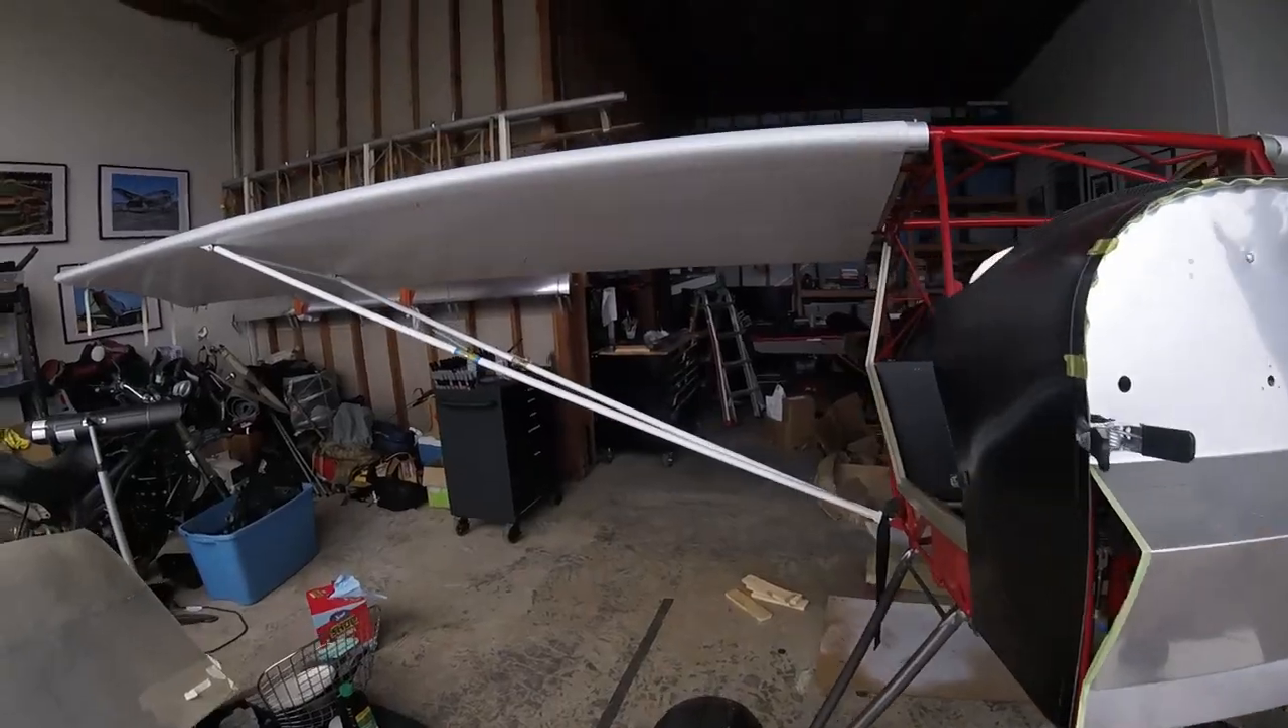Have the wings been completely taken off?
No.